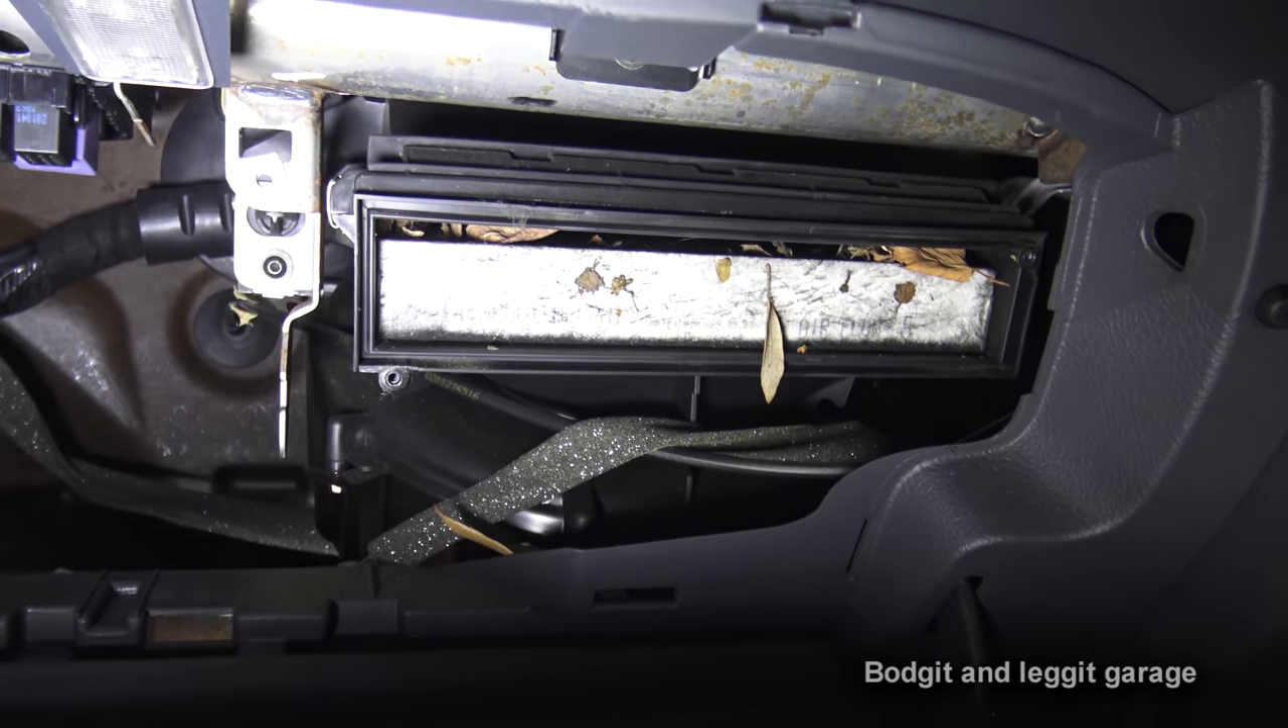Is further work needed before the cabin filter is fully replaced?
Yes.